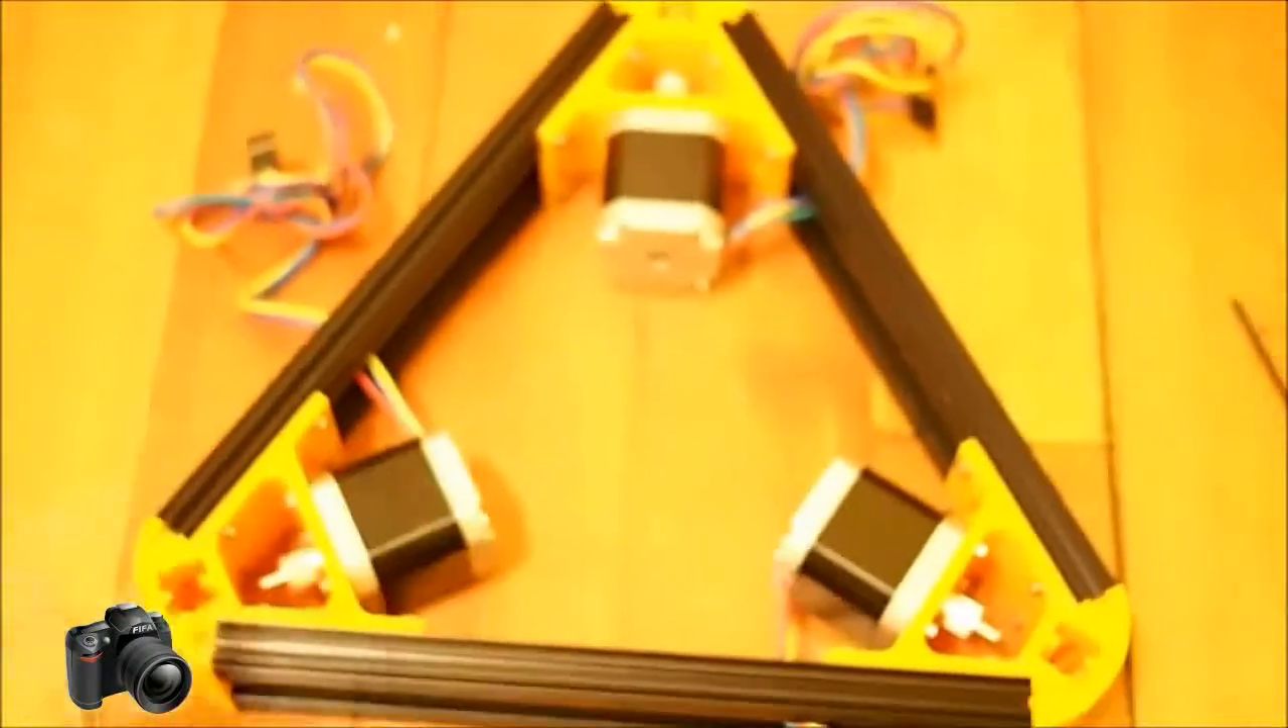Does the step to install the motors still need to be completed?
No.